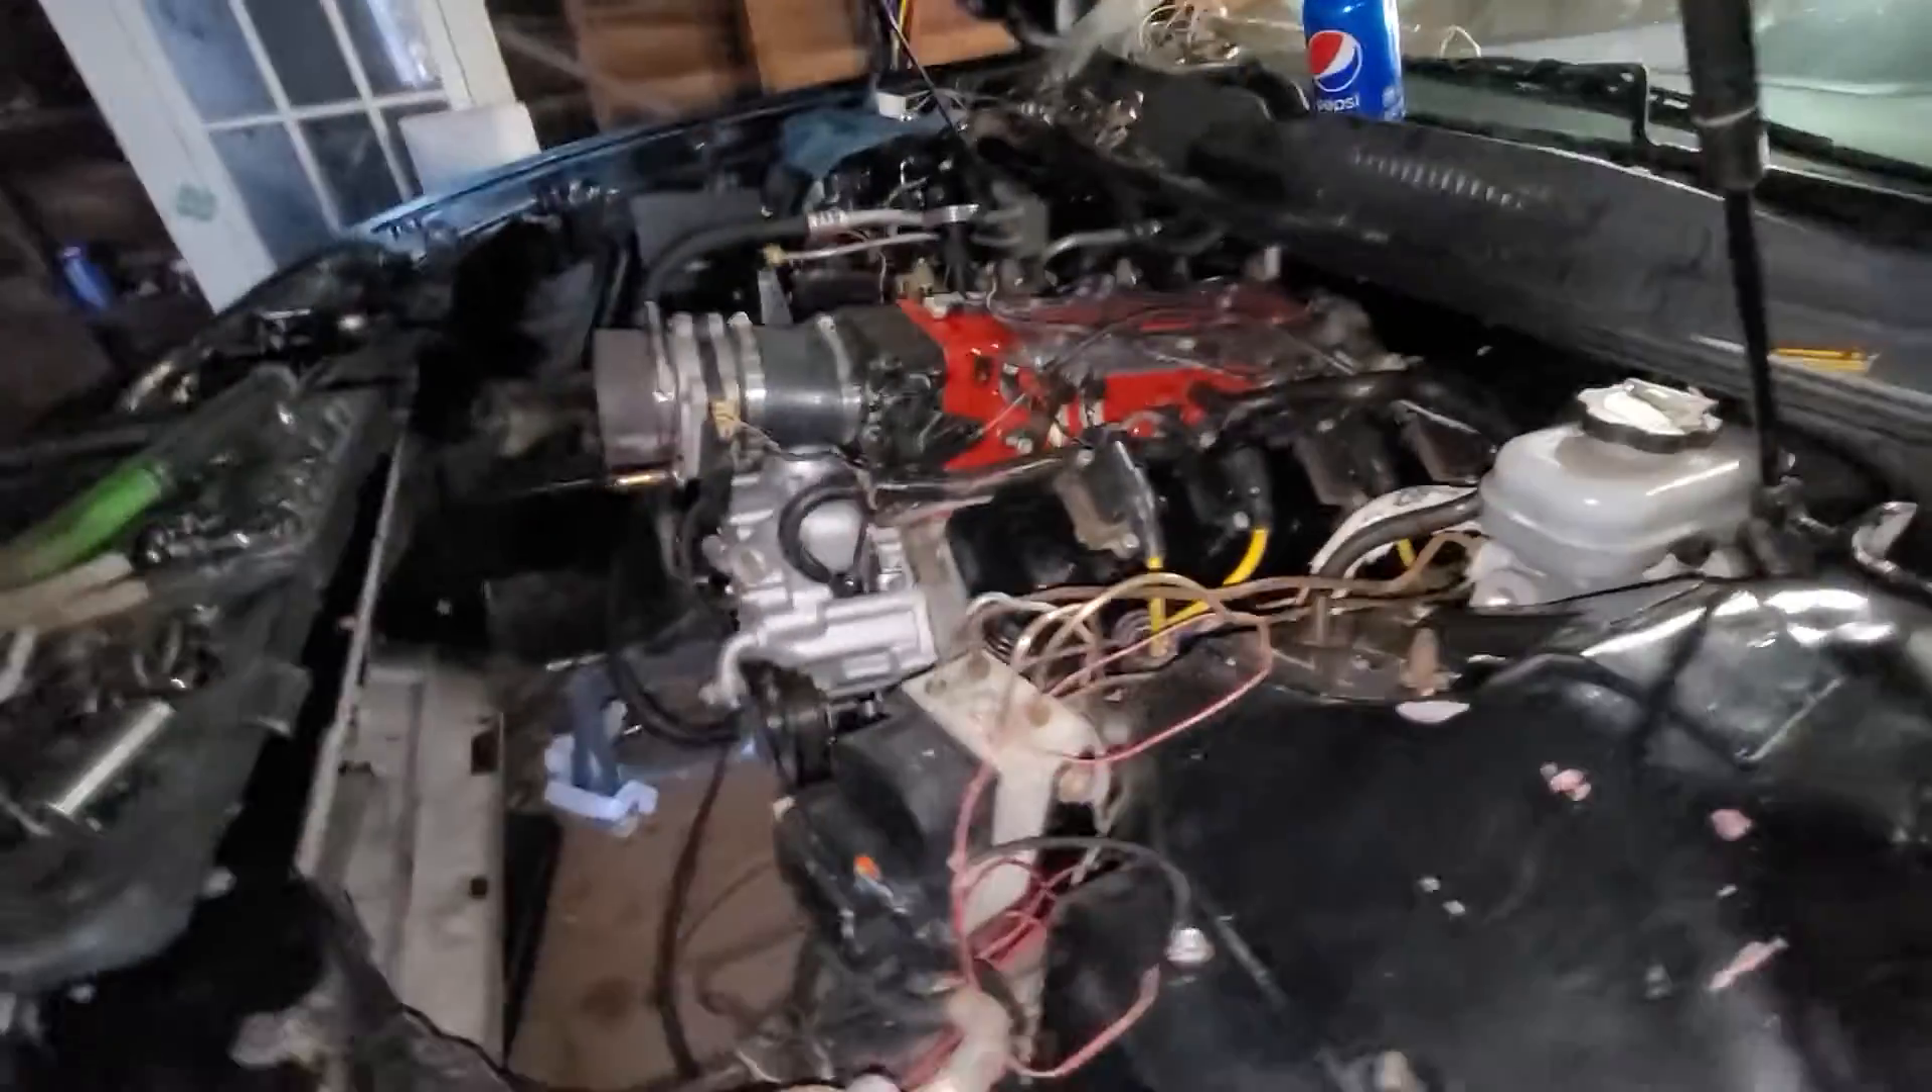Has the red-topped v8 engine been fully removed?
No.